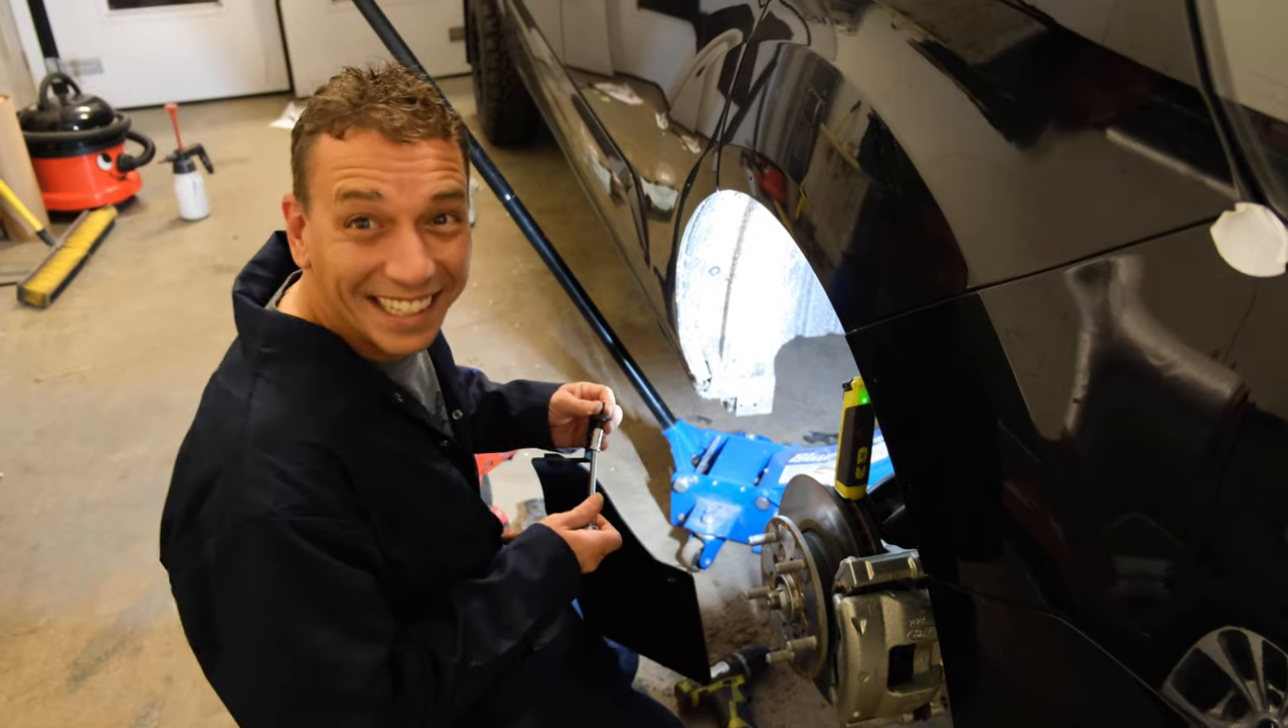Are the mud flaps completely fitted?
No.